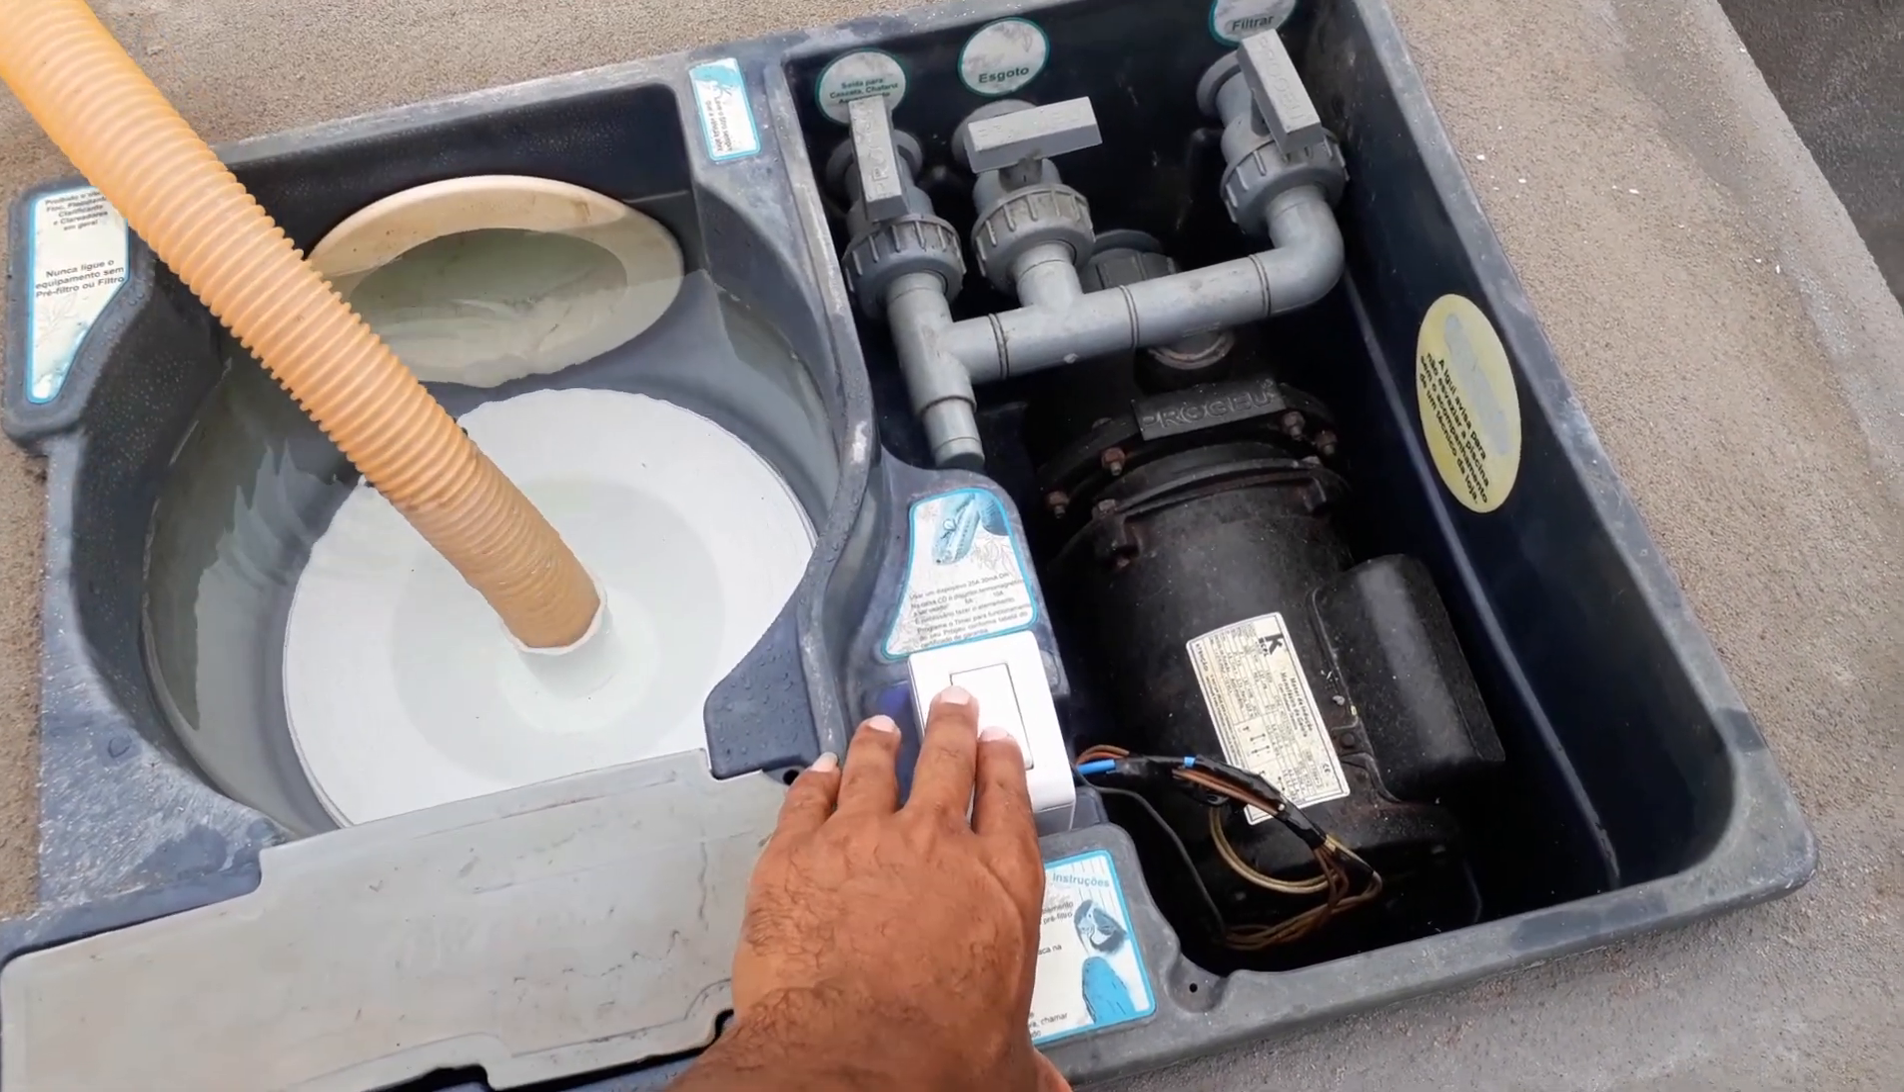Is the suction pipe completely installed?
Yes.